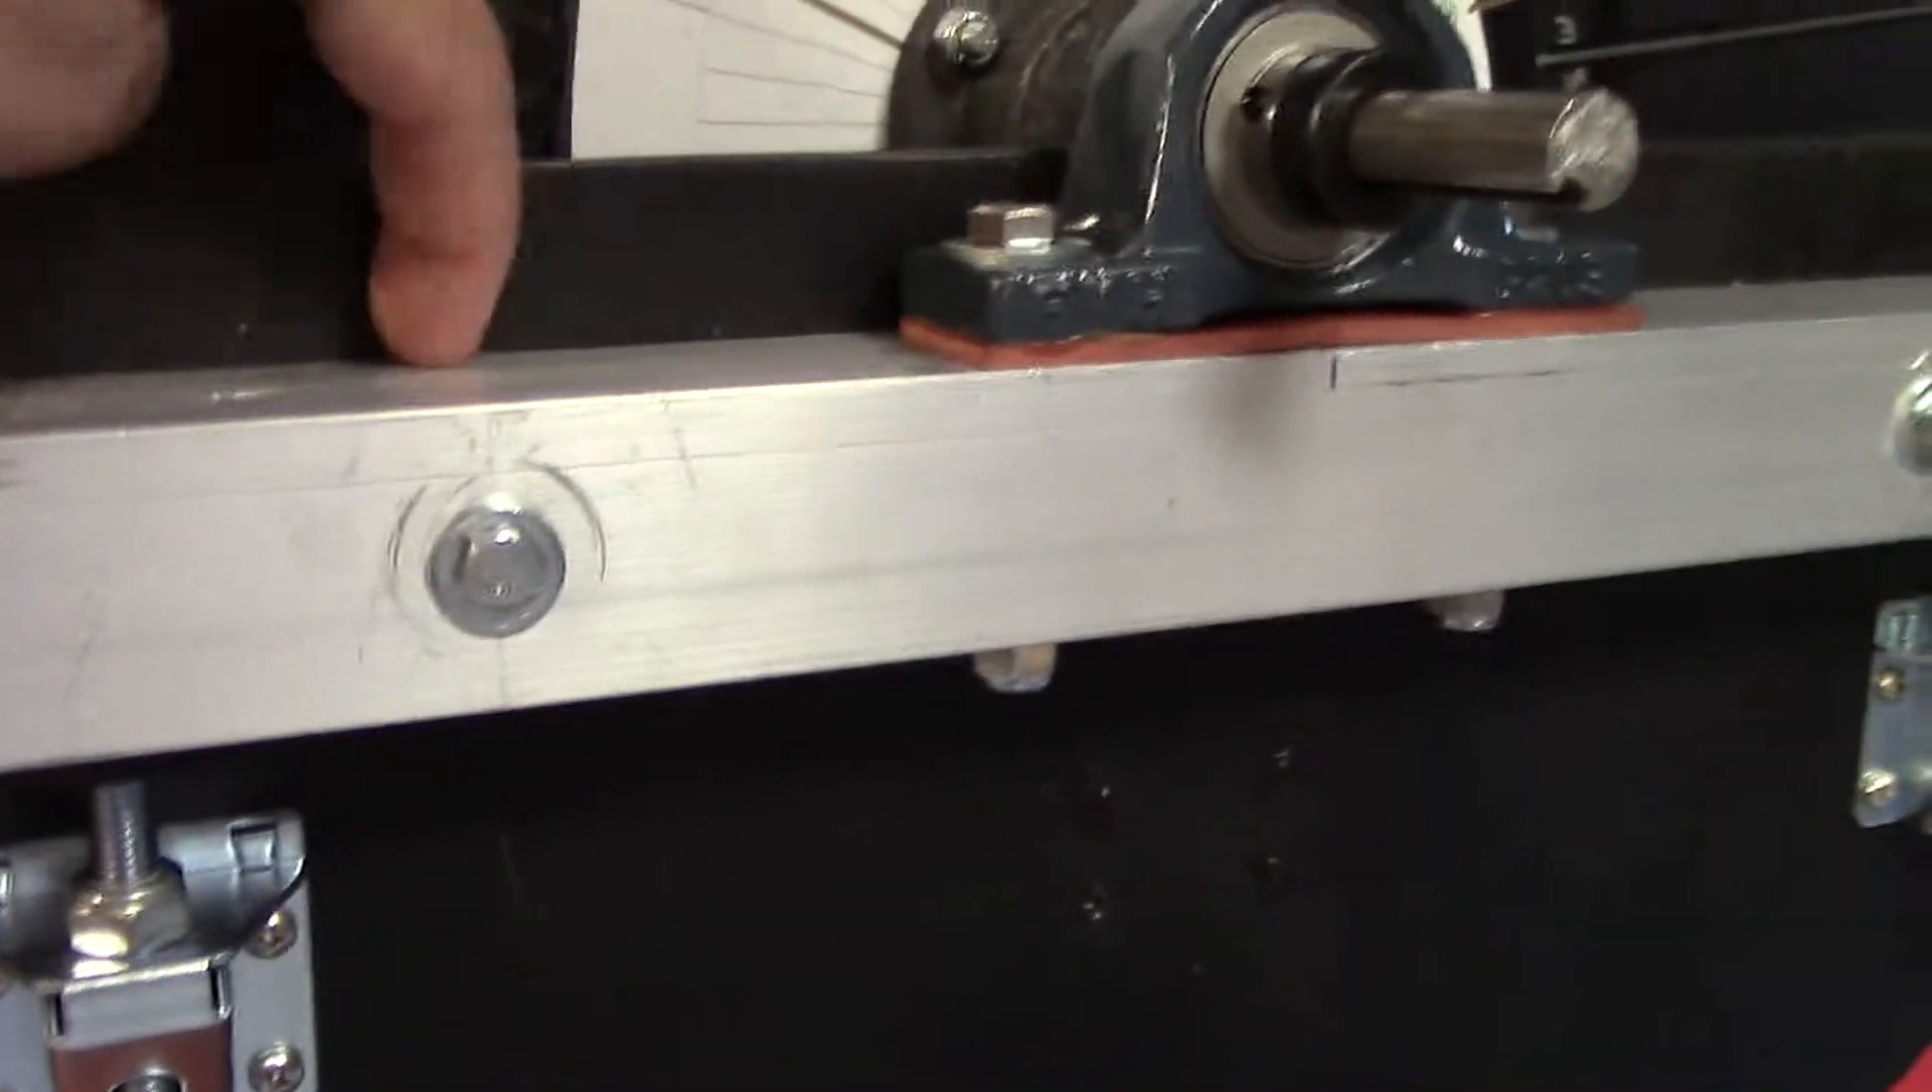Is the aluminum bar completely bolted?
Yes.